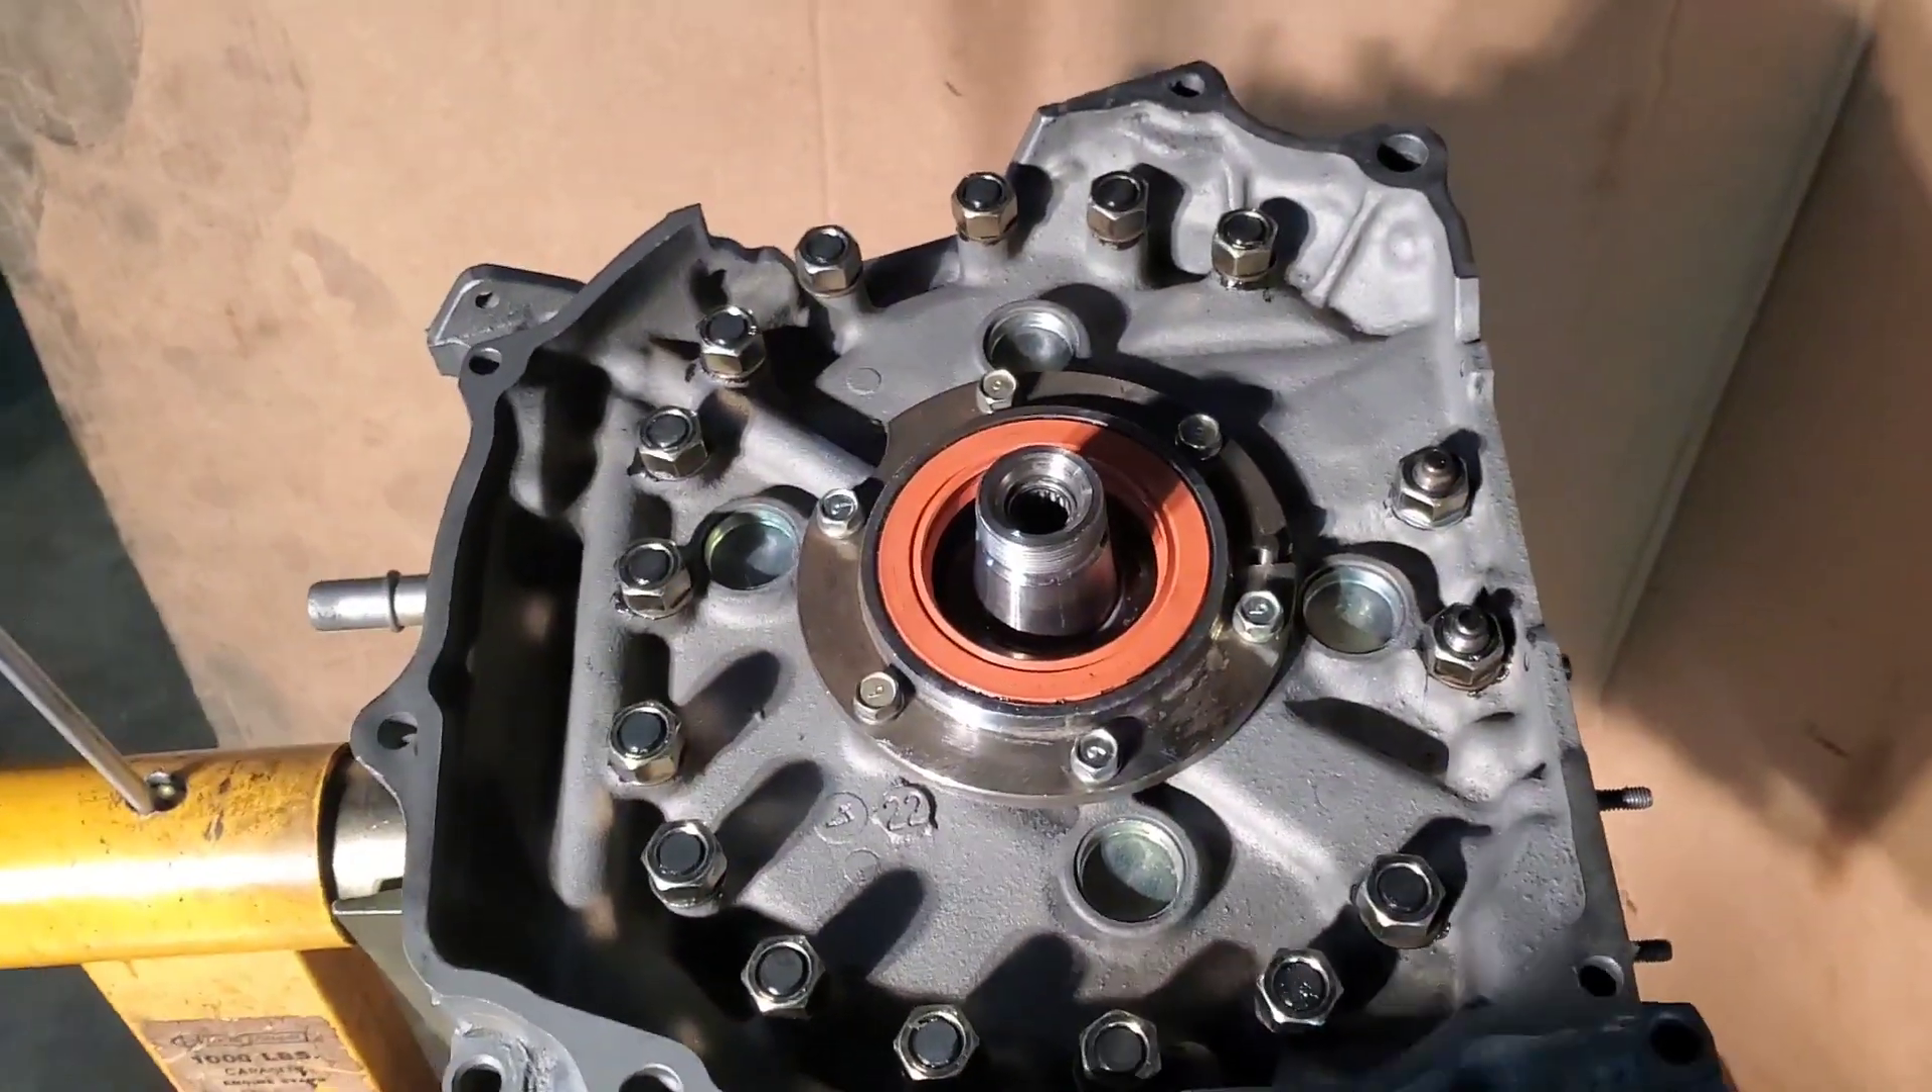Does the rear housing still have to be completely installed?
No.